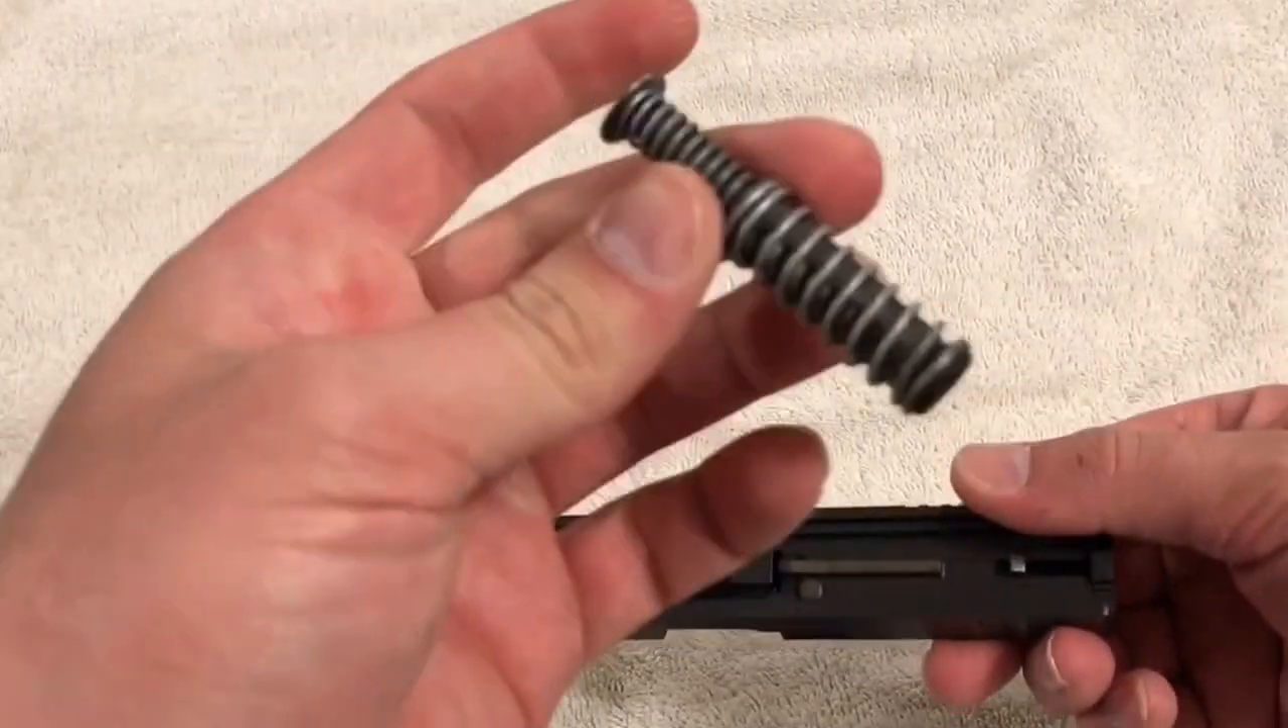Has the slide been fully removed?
Yes.